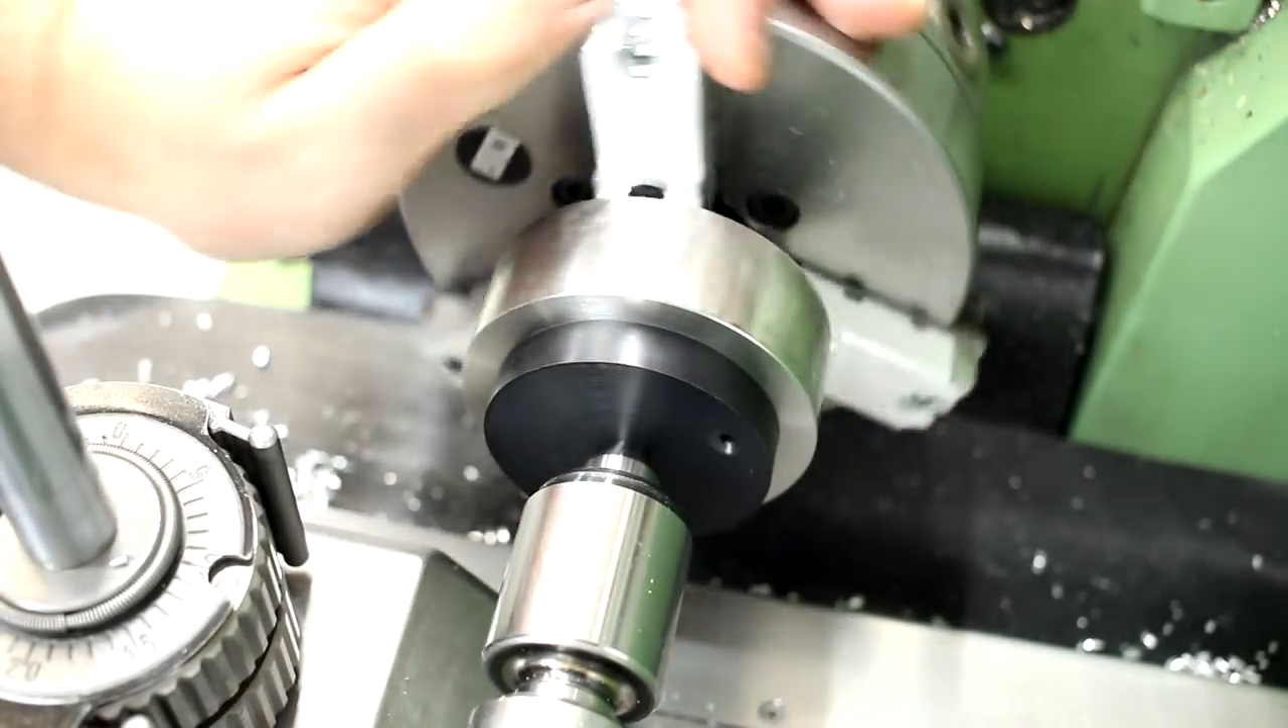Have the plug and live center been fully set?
Yes.